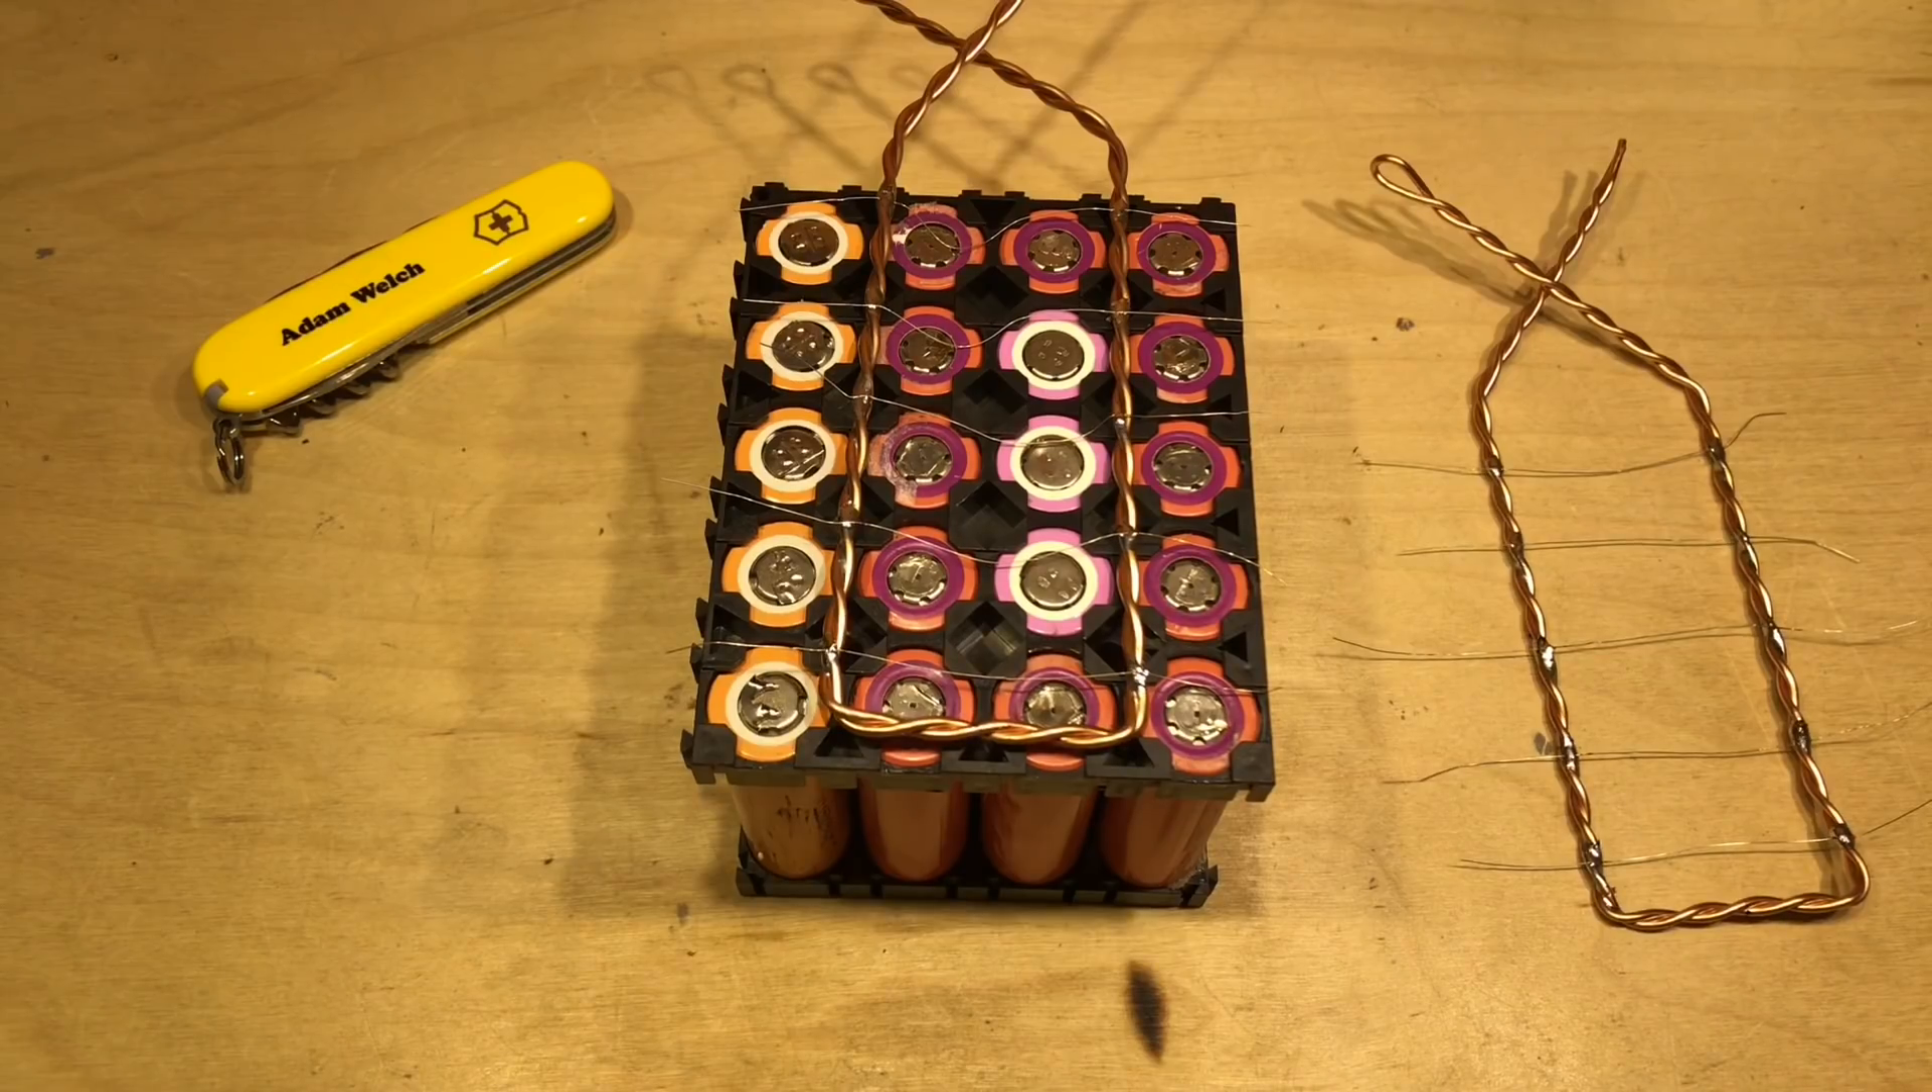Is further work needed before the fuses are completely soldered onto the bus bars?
No.